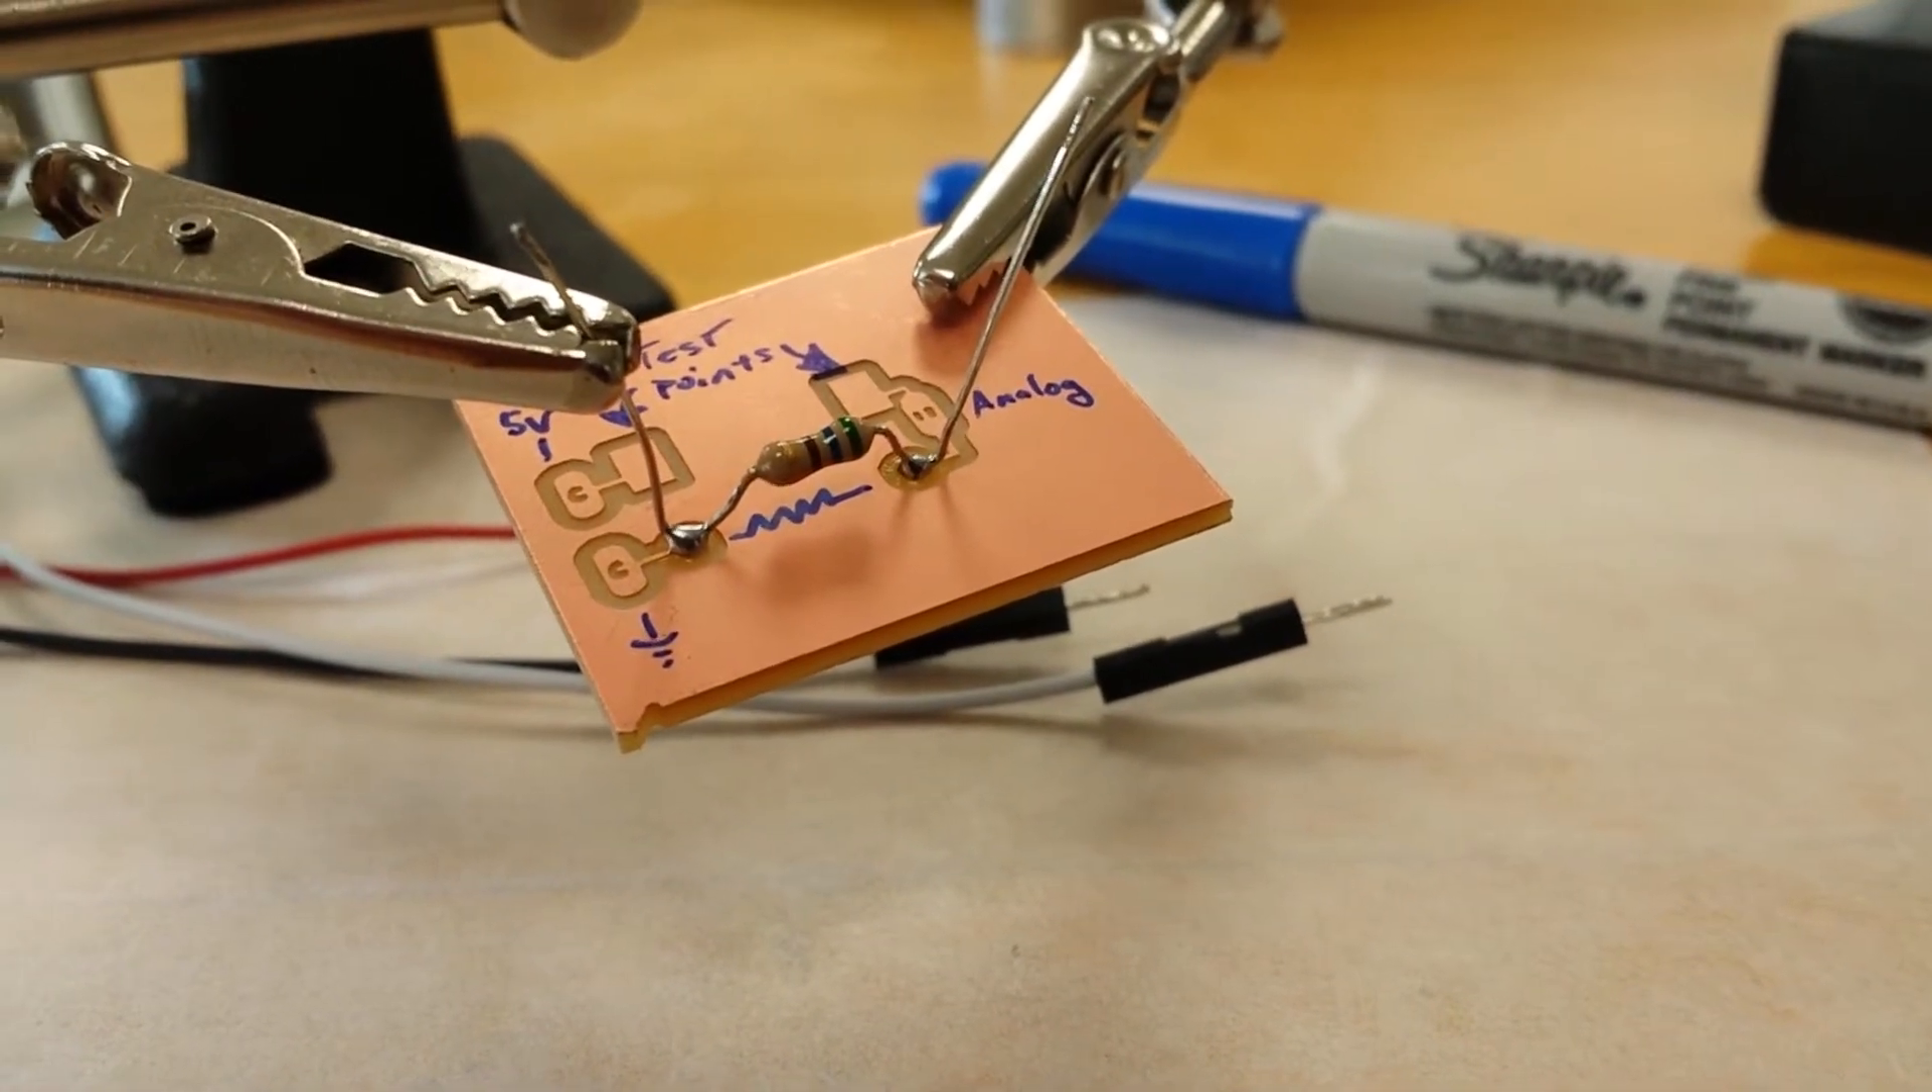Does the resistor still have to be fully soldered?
No.